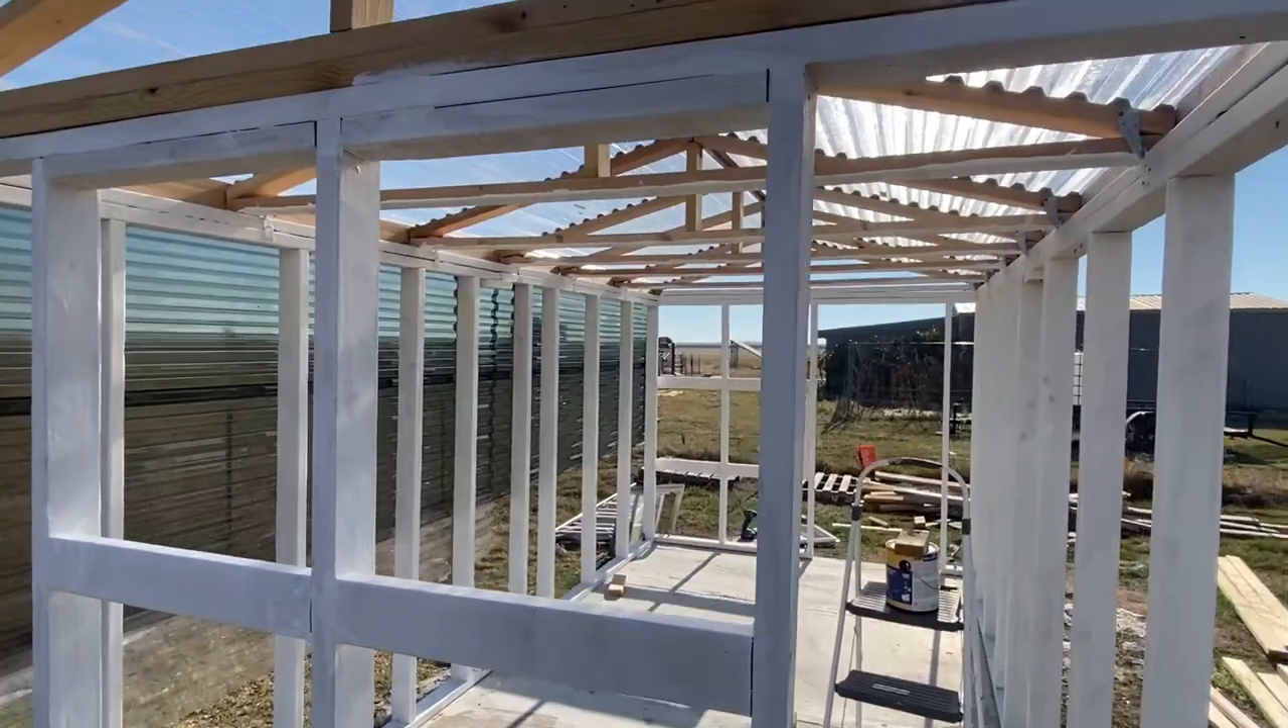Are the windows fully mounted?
No.